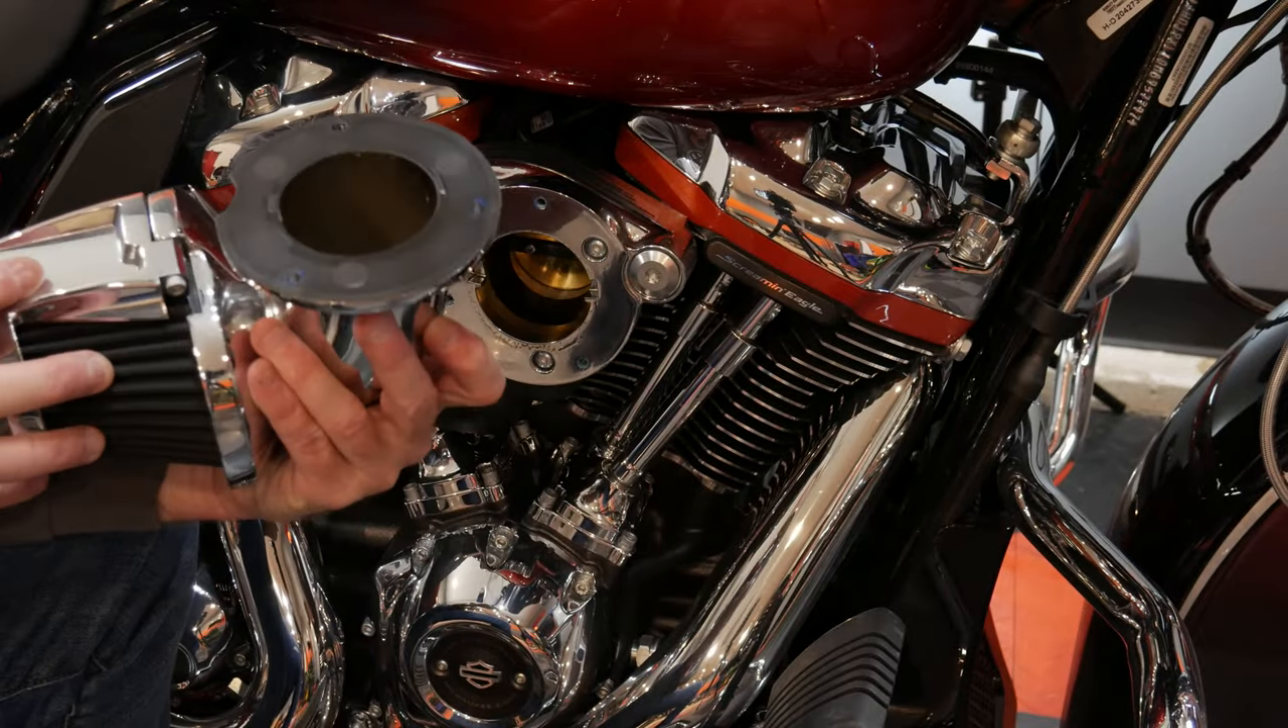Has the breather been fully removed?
Yes.